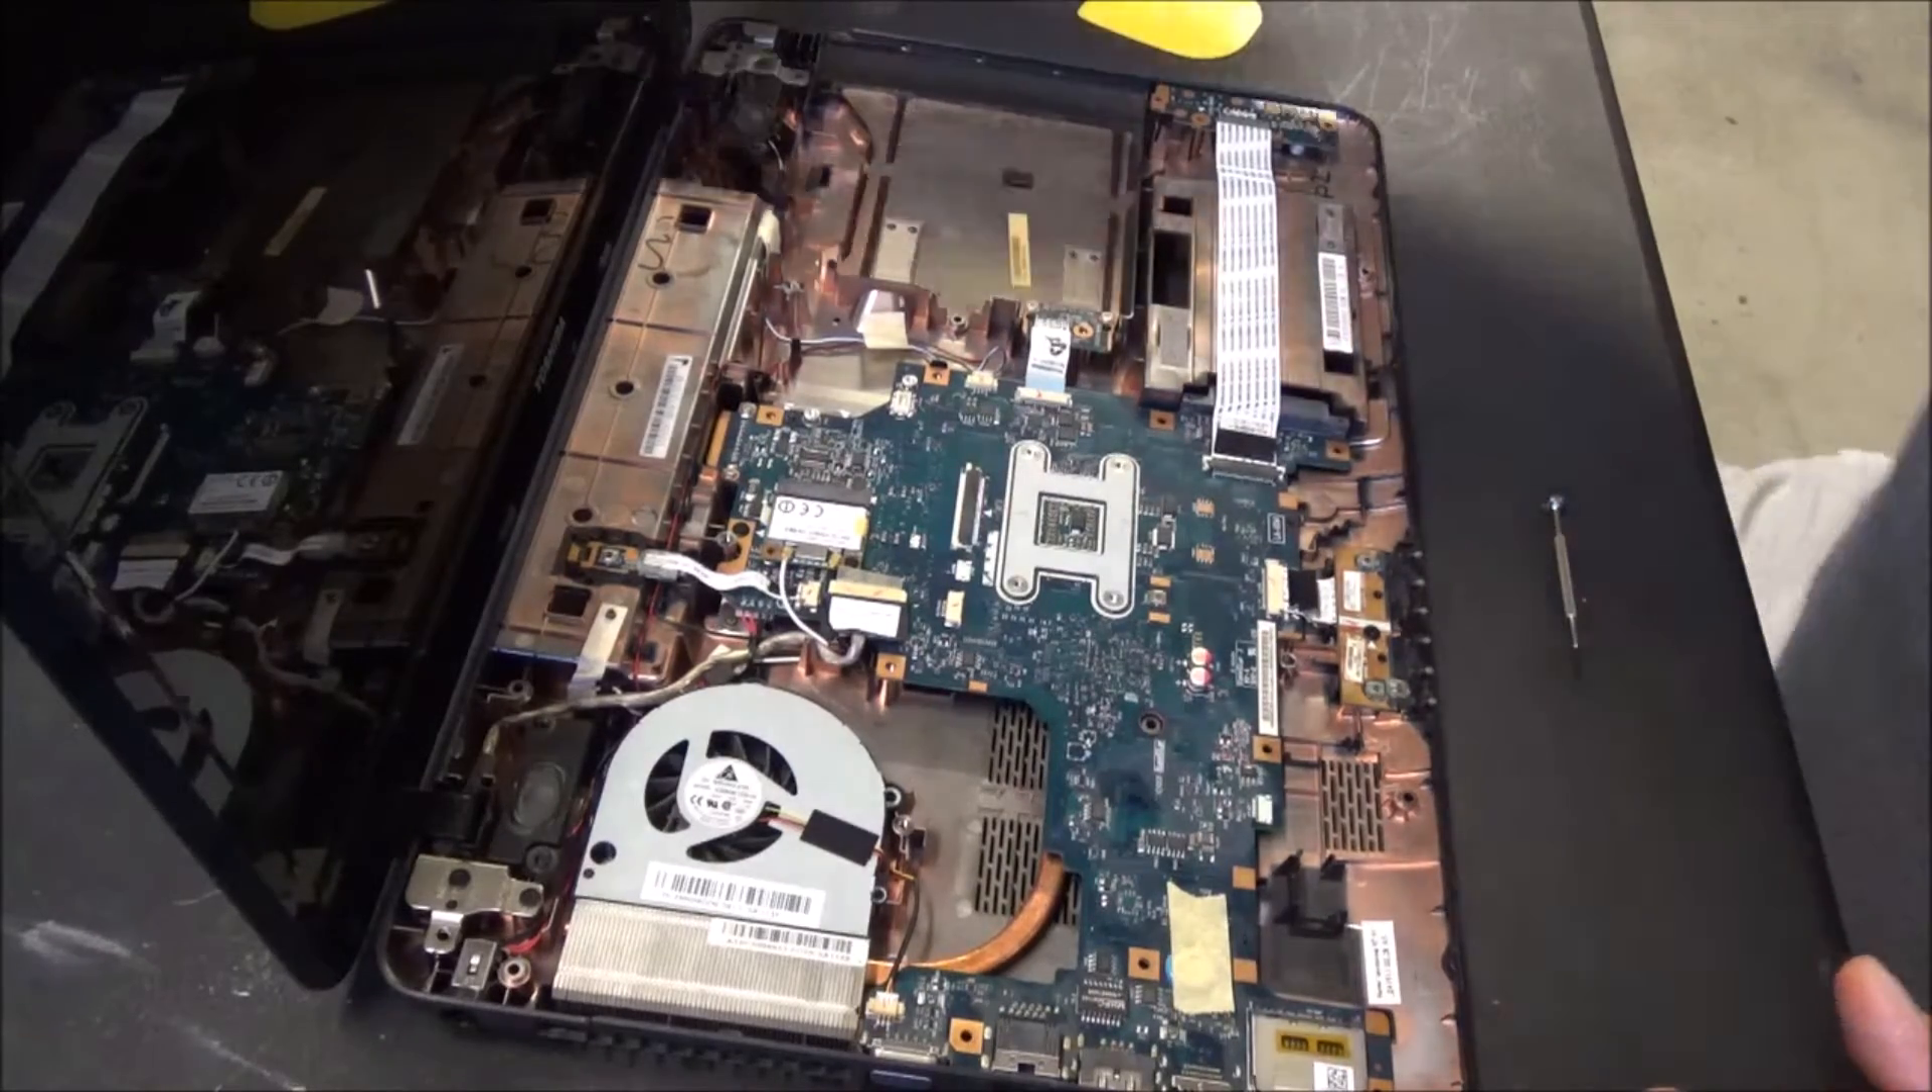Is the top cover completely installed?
No.